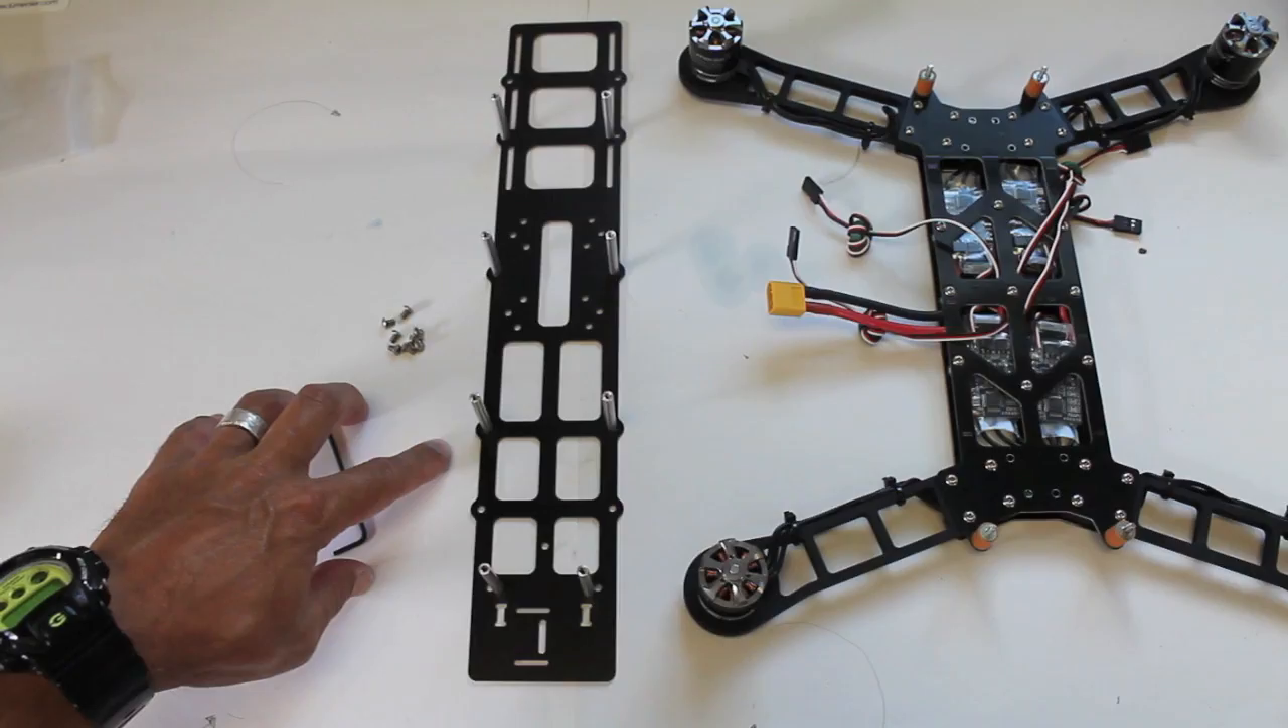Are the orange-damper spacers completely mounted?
Yes.